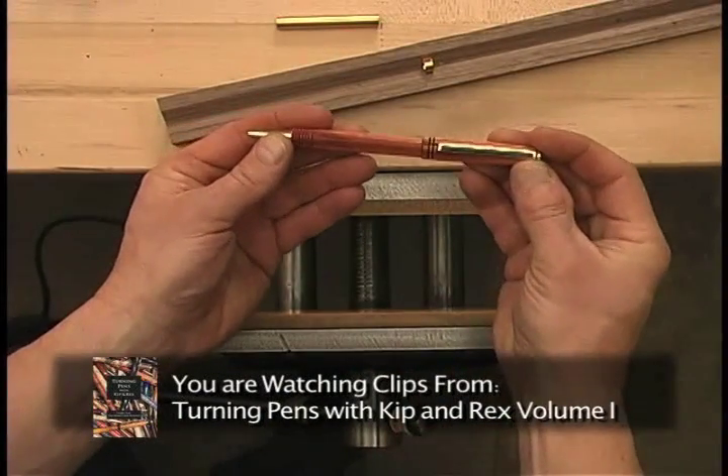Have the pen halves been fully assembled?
Yes.